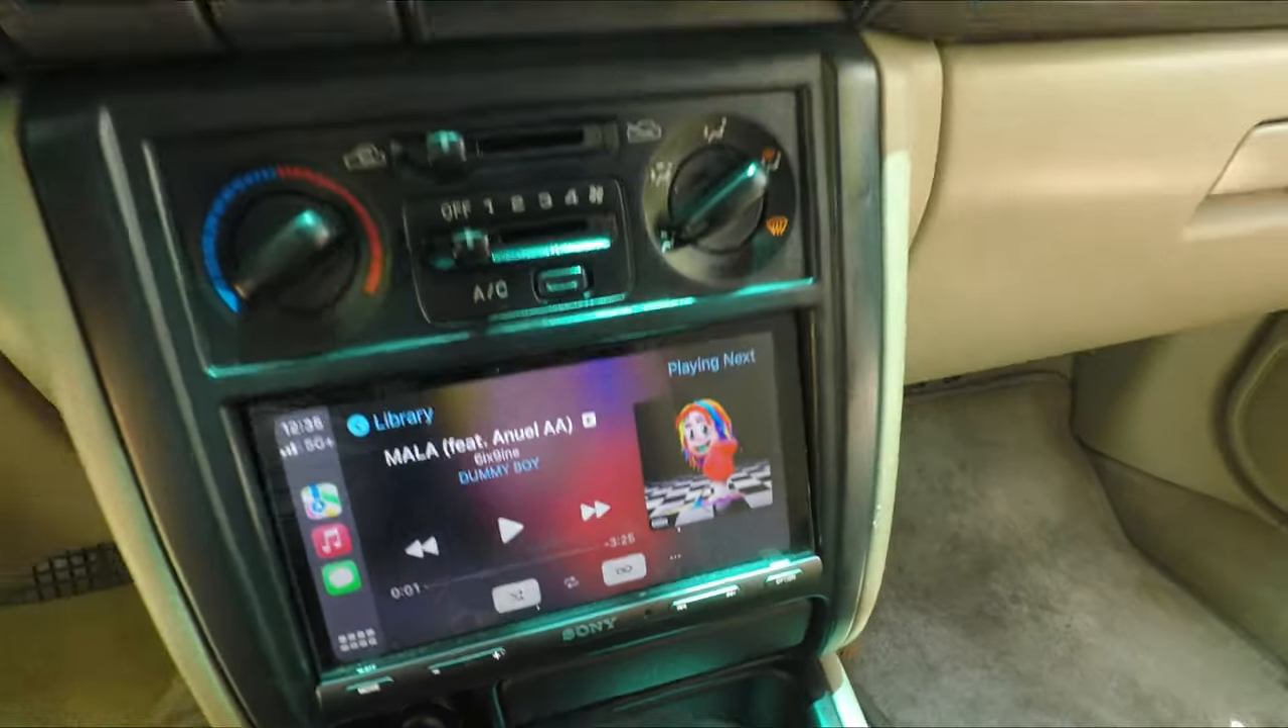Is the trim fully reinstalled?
Yes.